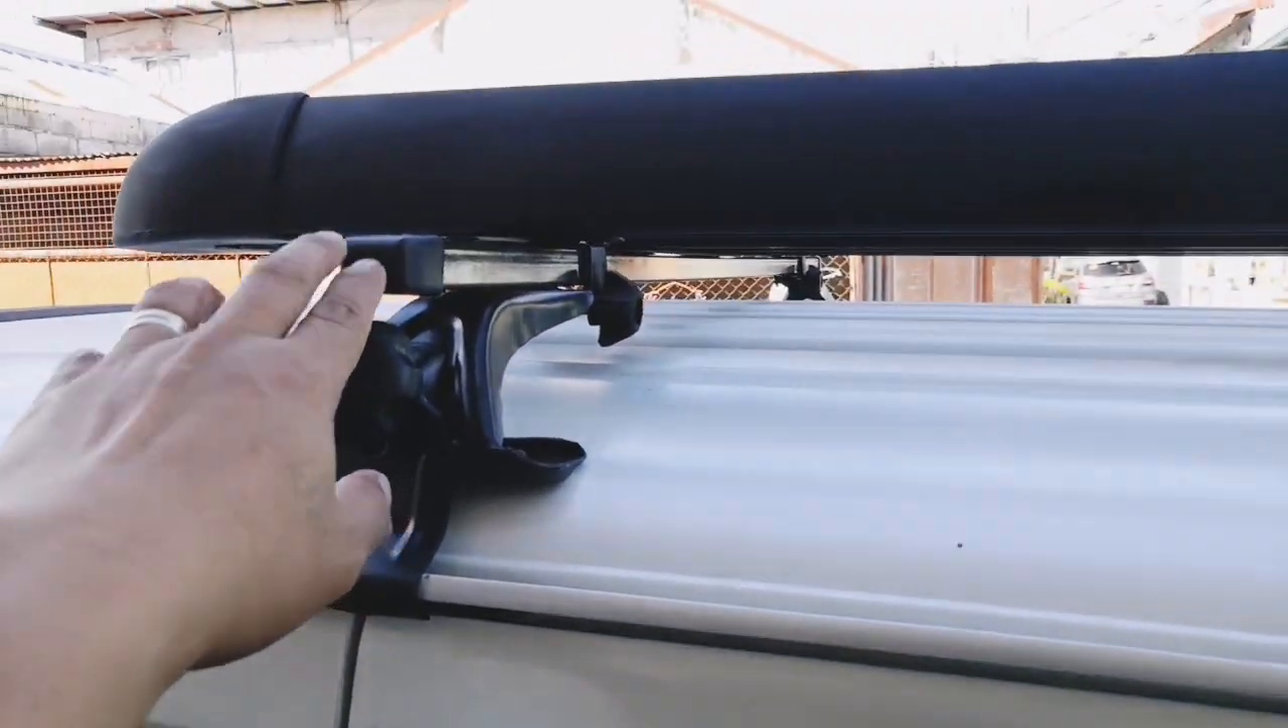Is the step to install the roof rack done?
Yes.